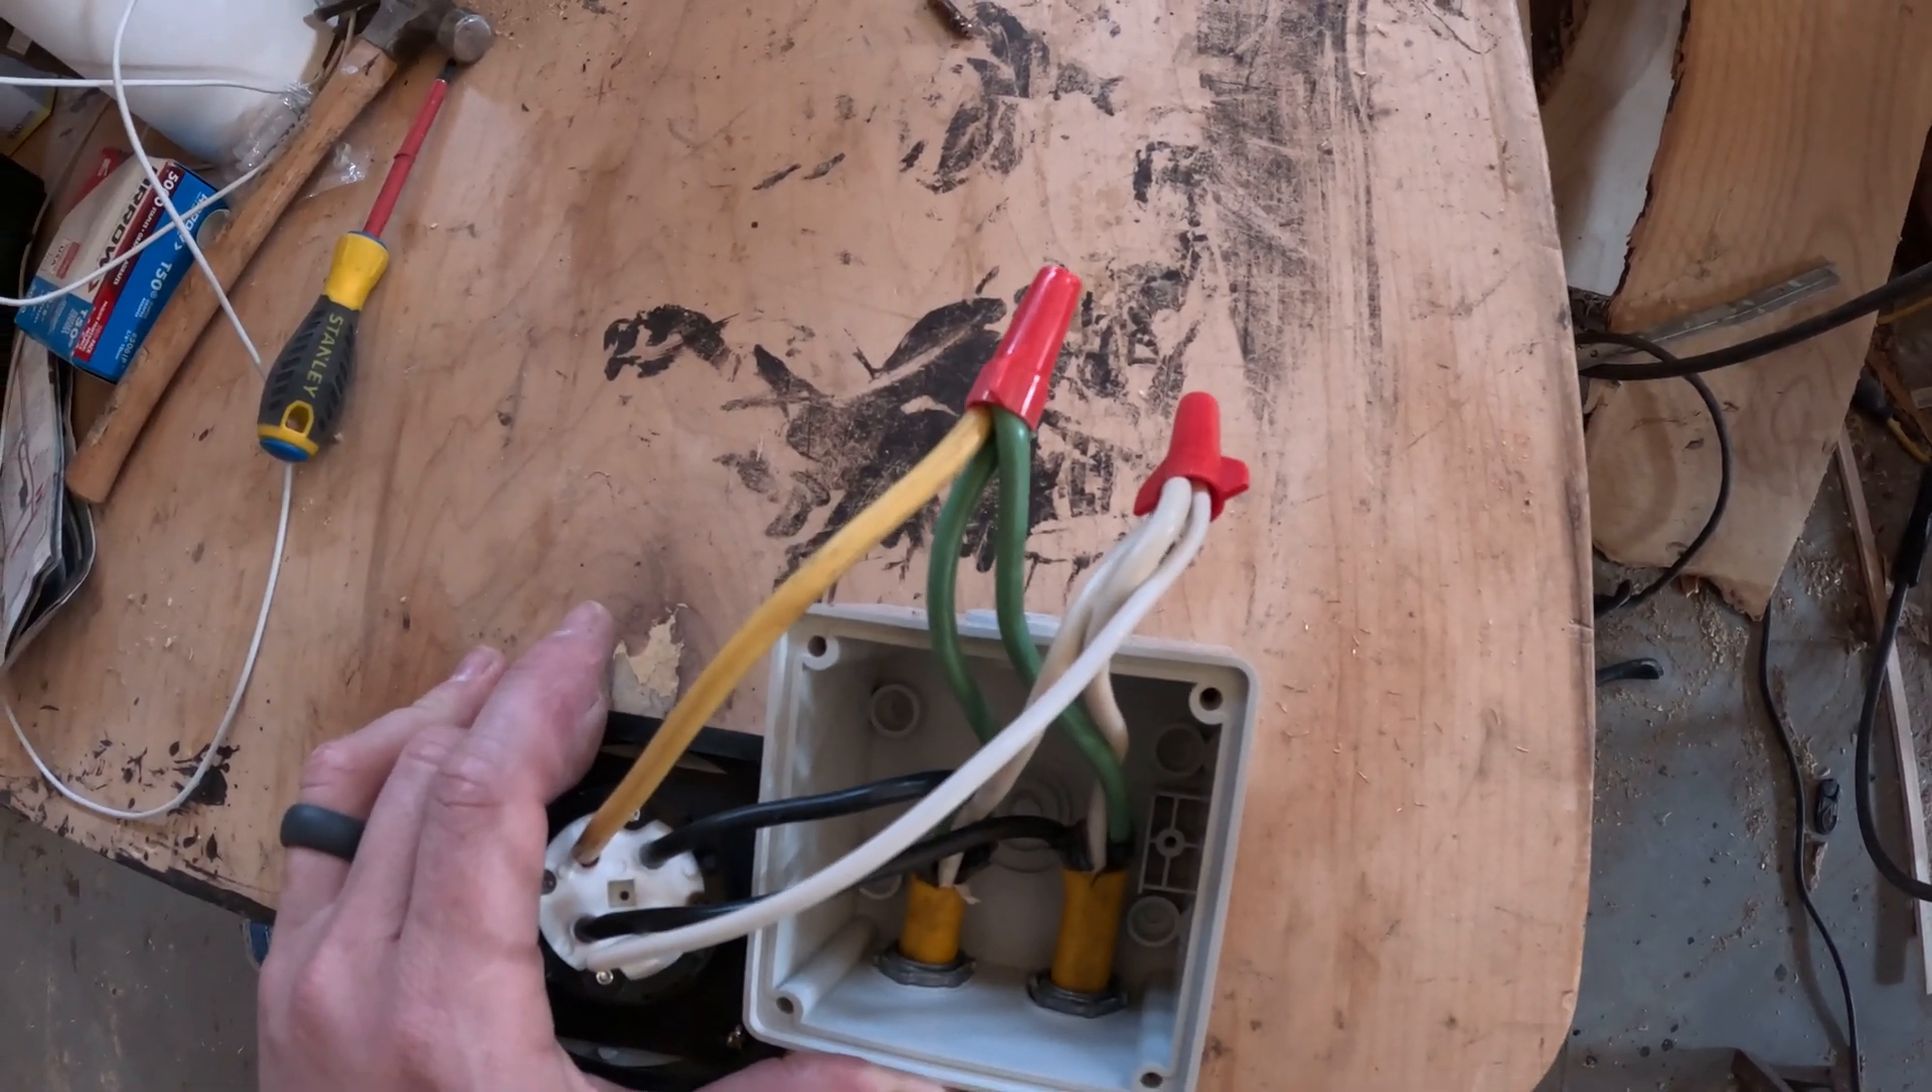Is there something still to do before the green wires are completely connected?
No.